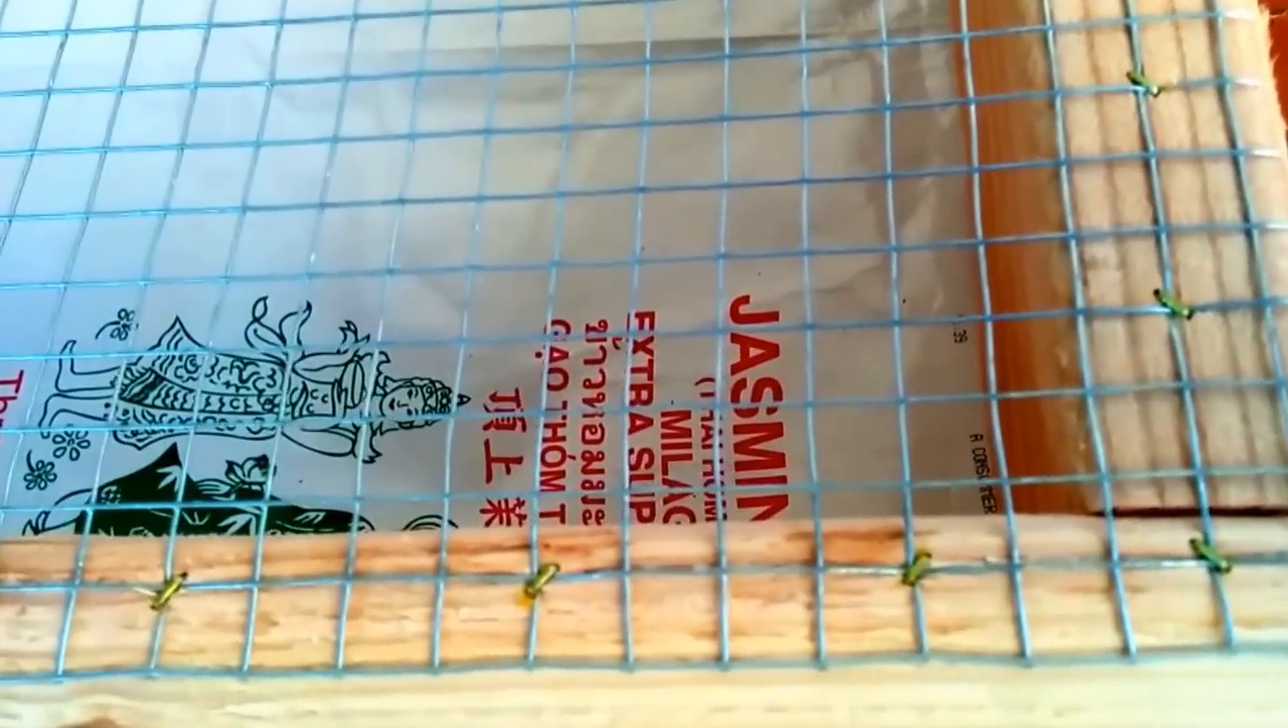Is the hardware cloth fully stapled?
Yes.